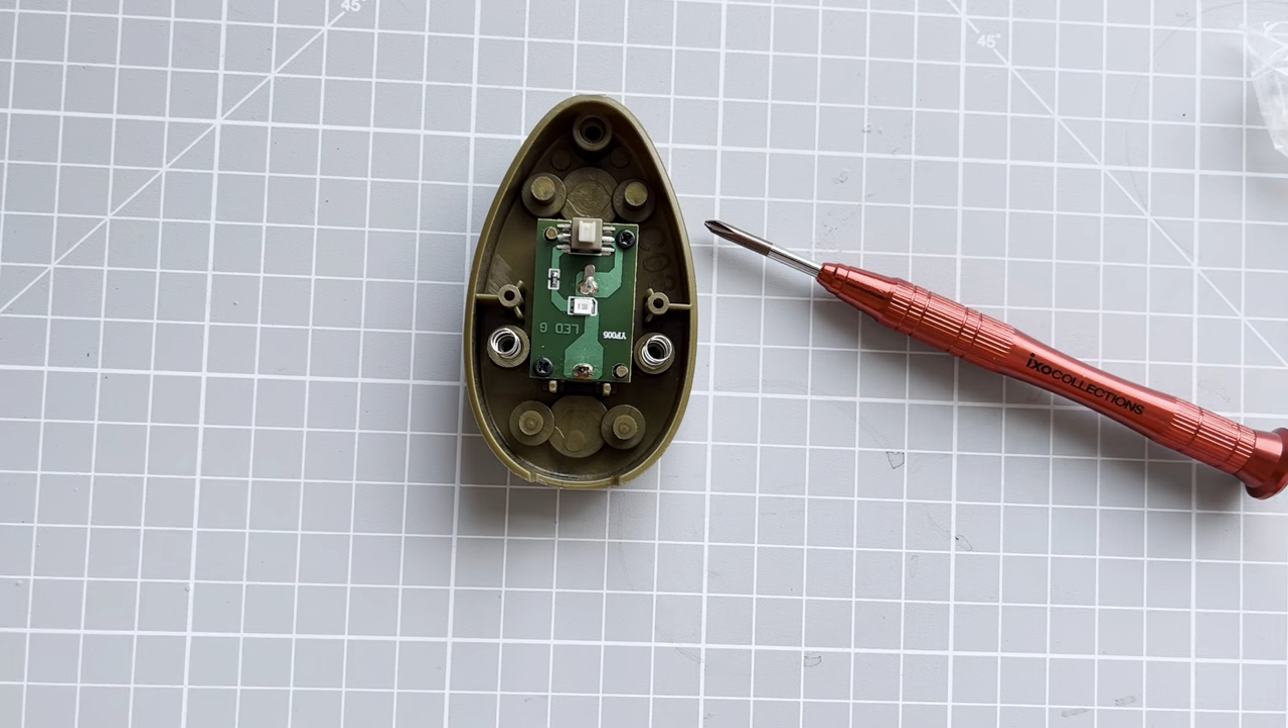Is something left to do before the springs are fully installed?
No.